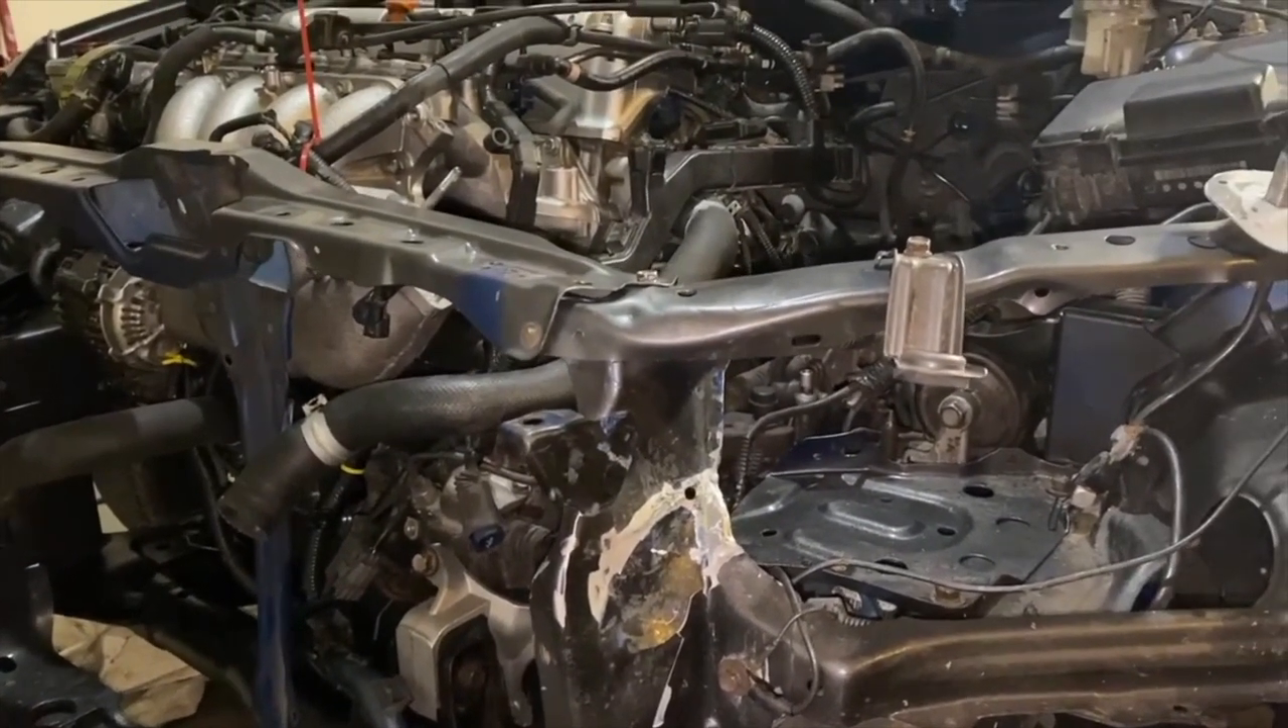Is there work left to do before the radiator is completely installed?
Yes.